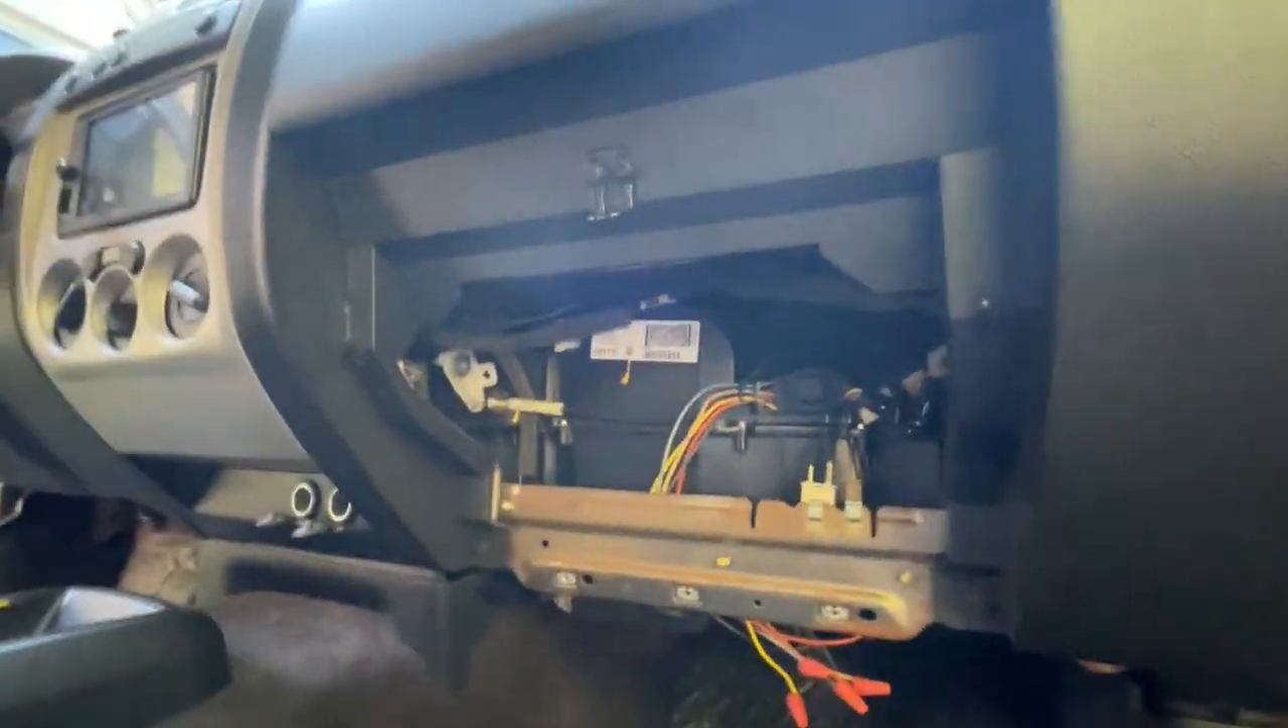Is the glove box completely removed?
Yes.